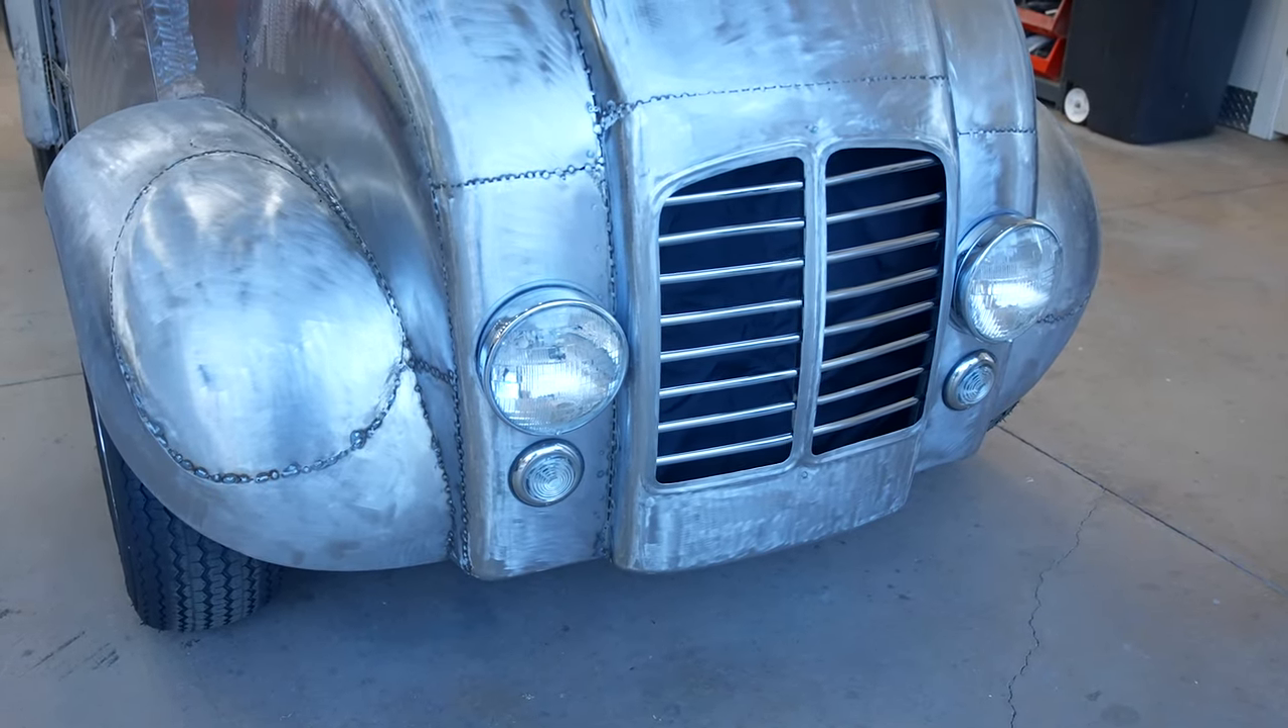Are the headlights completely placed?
Yes.